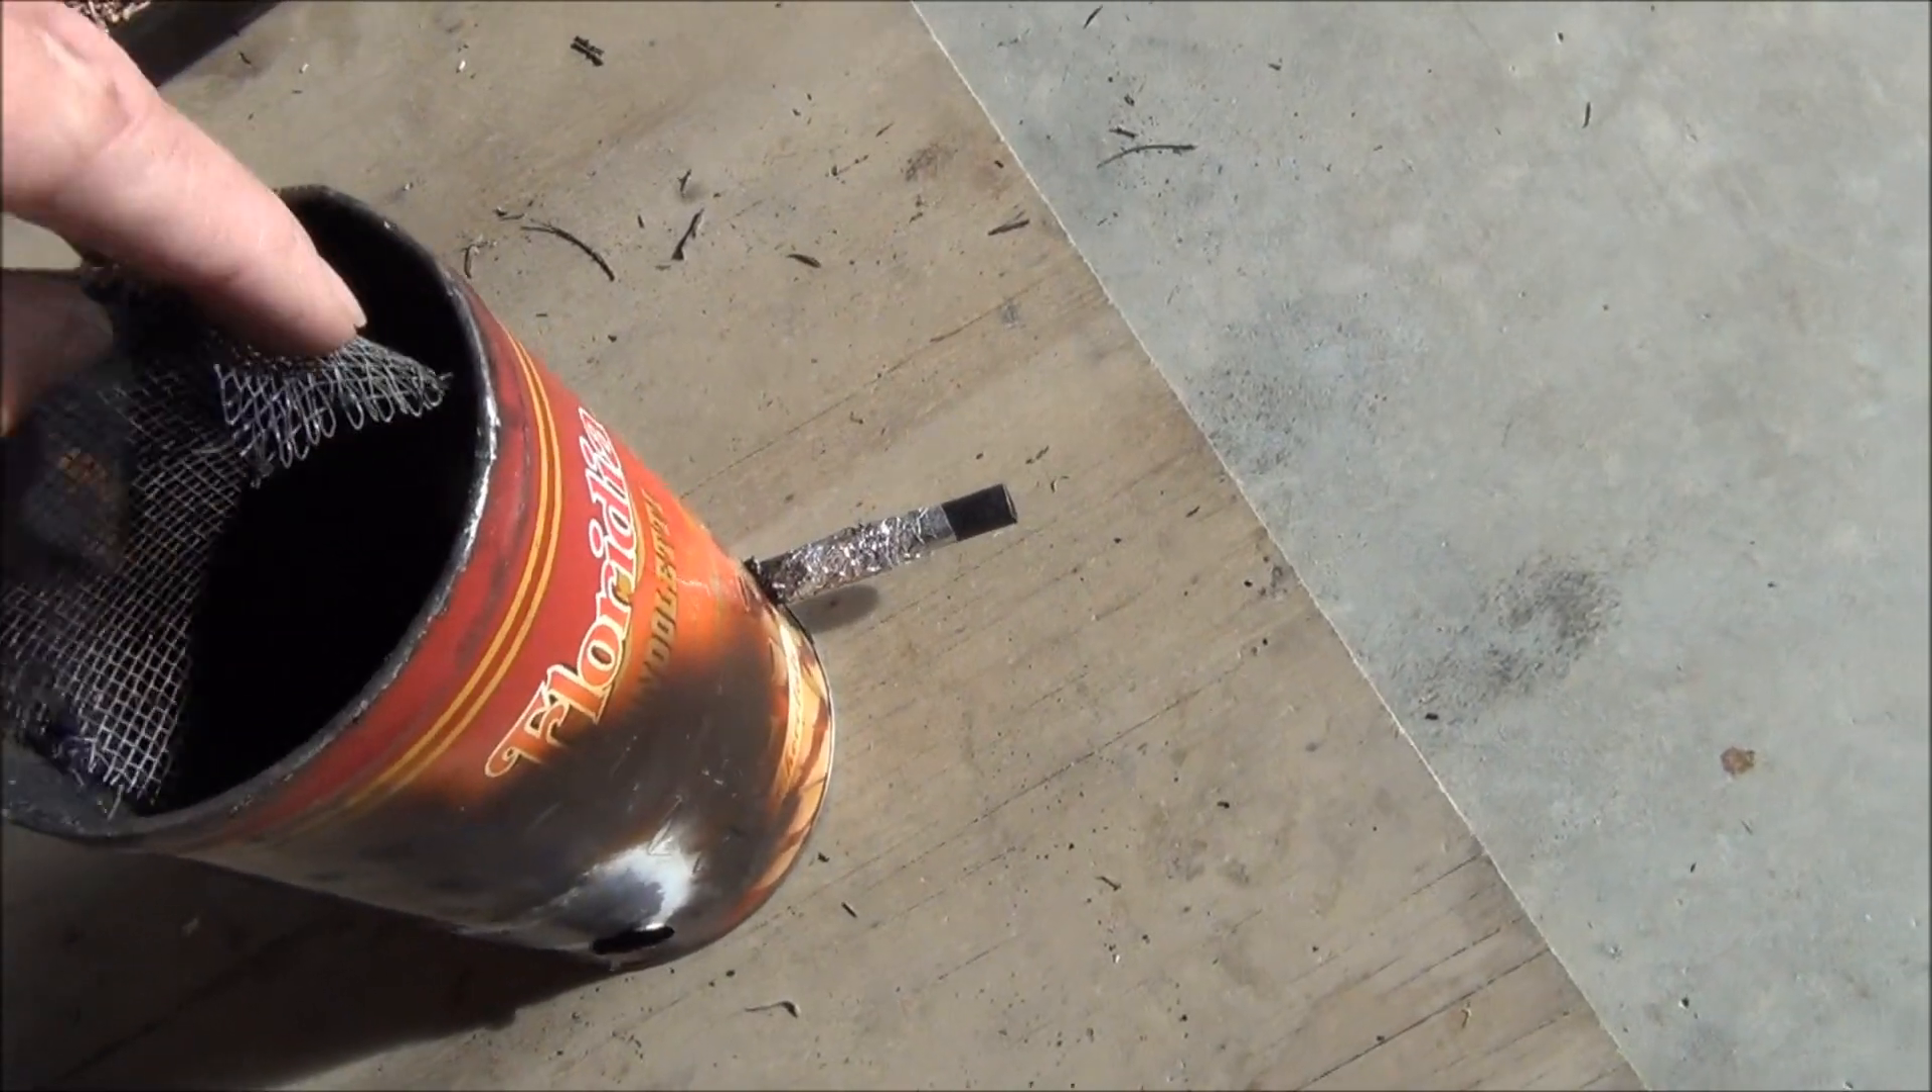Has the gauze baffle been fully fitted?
No.